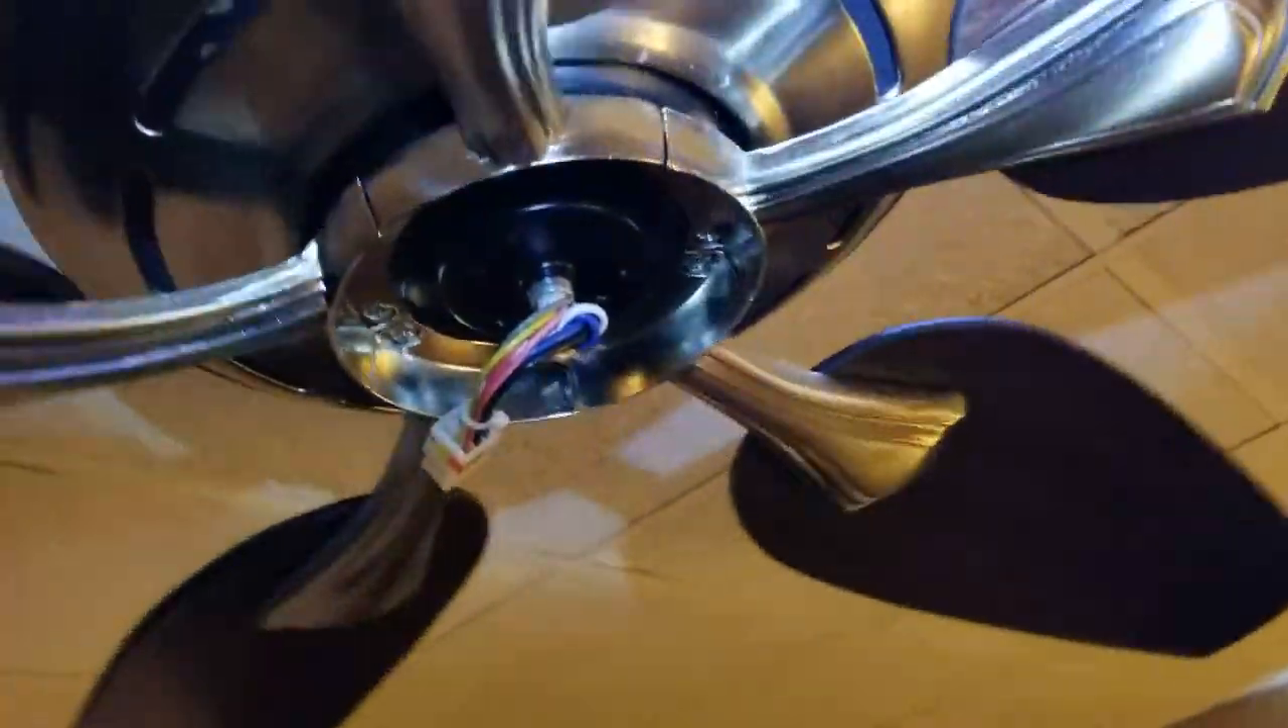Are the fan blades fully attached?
Yes.